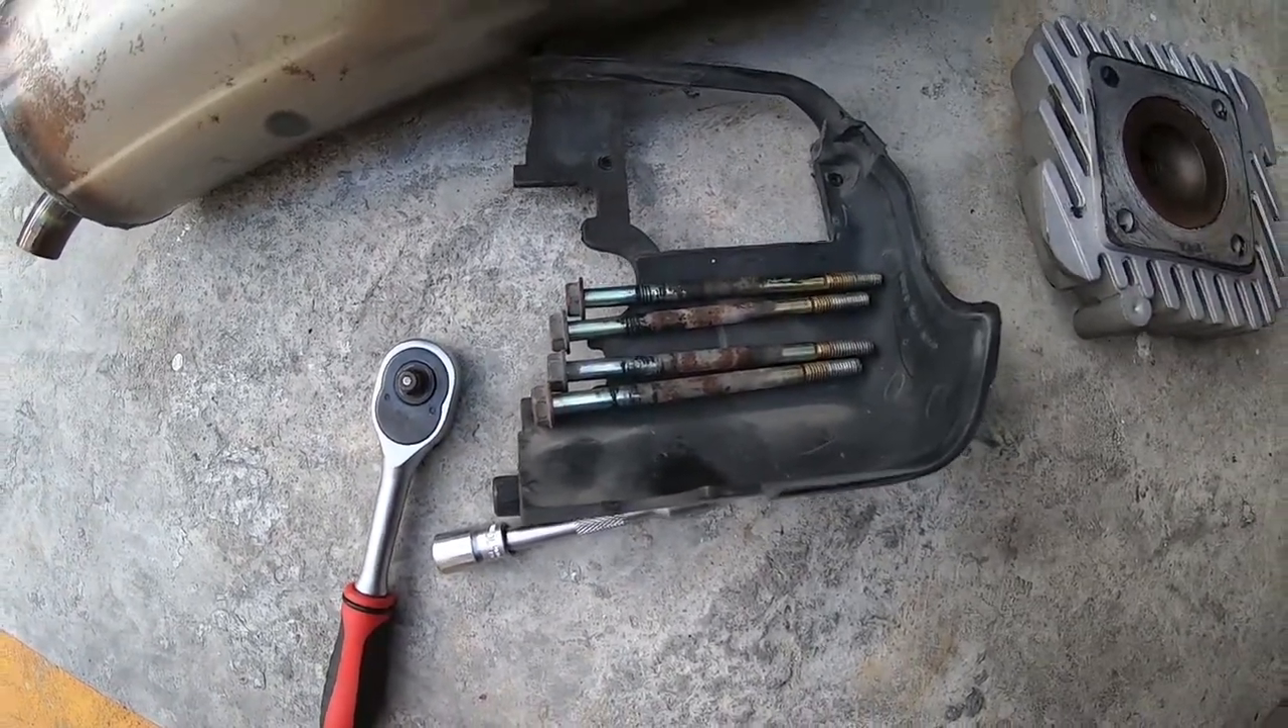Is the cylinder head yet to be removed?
No.